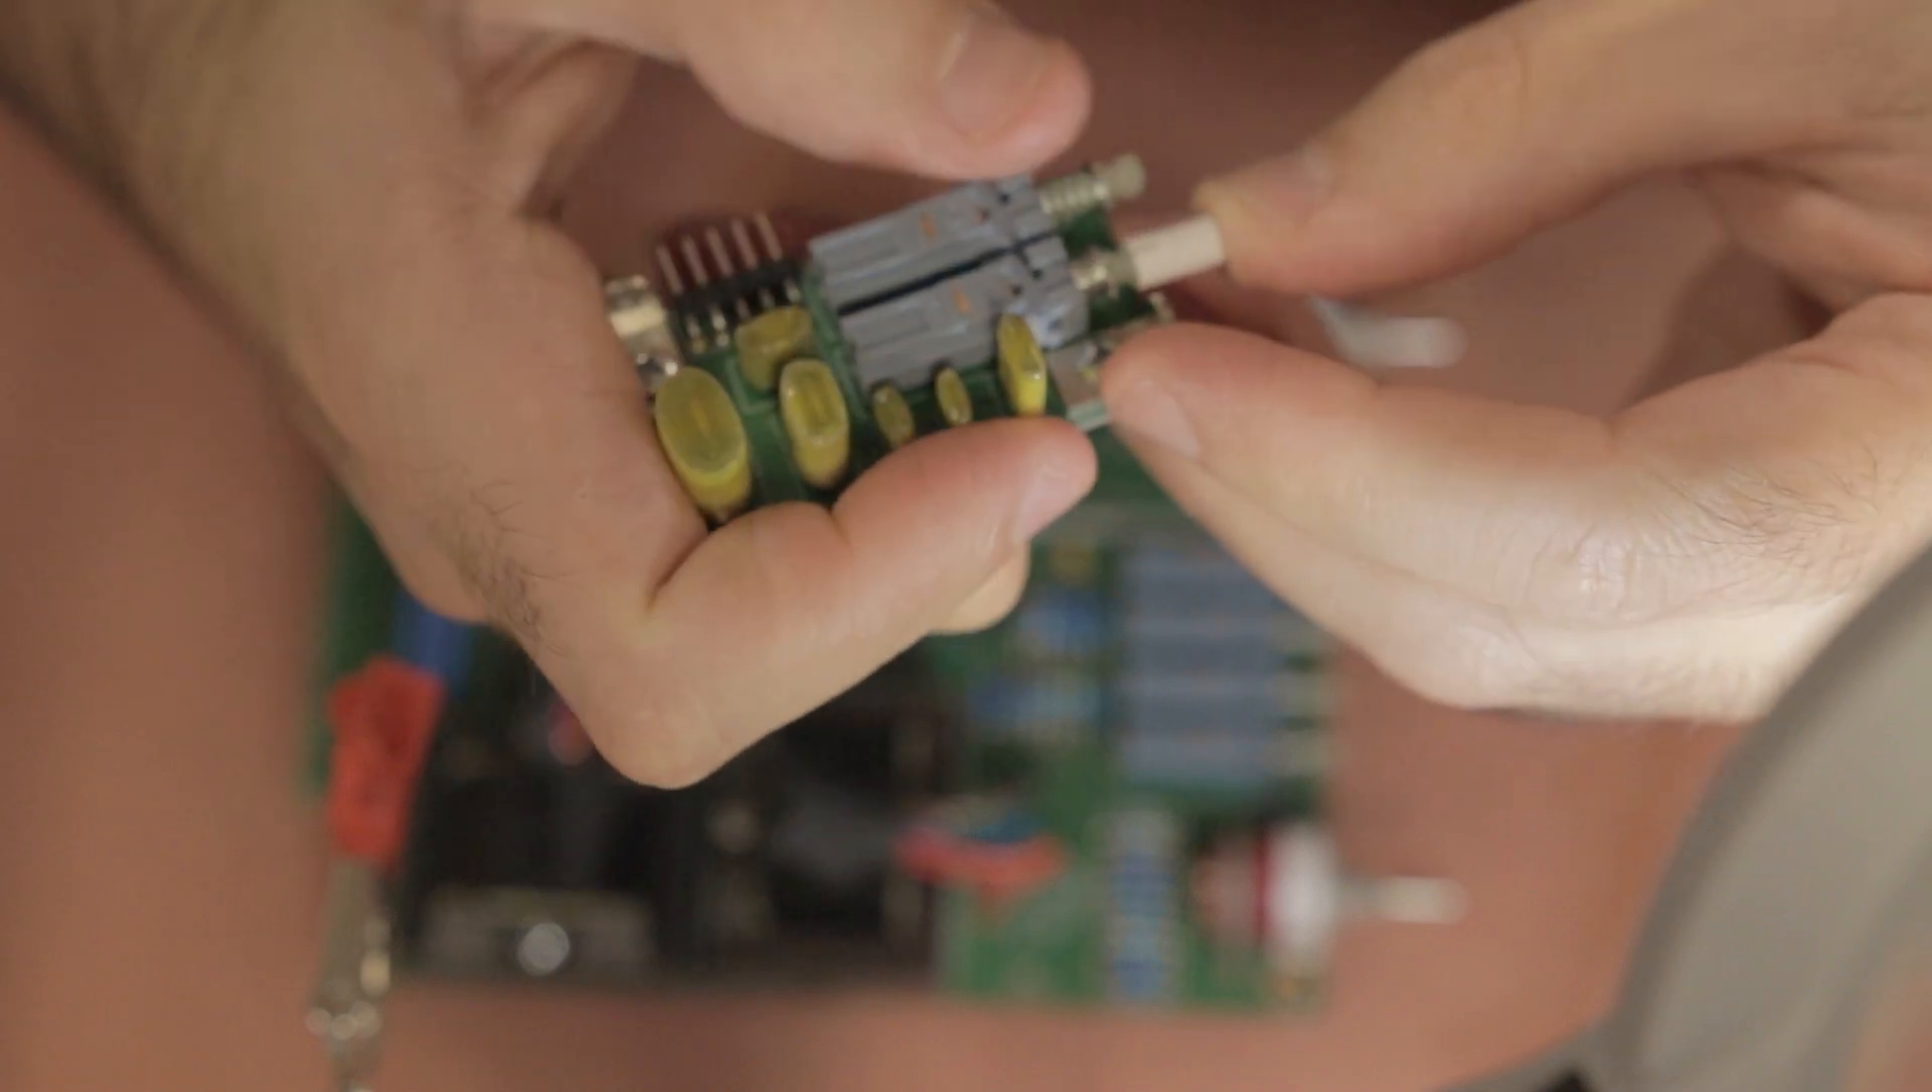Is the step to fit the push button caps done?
No.